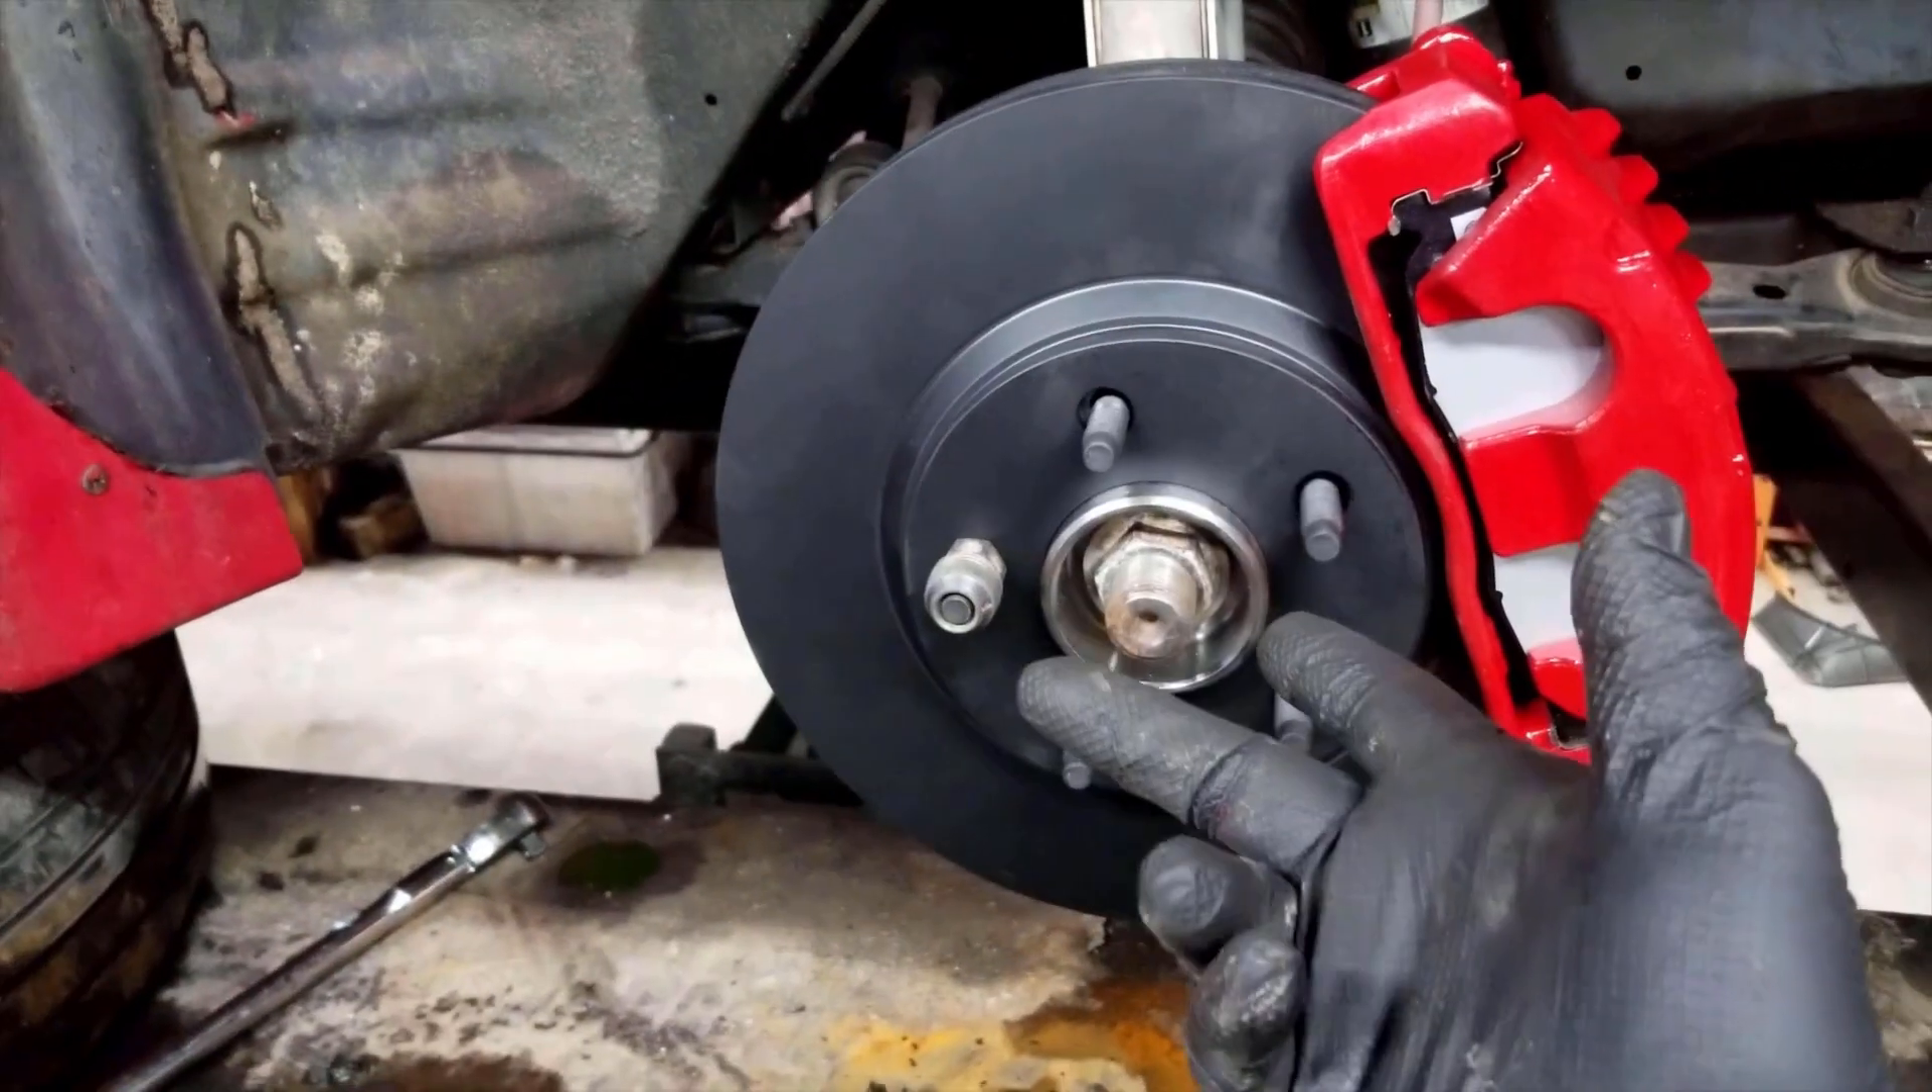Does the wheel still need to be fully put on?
Yes.